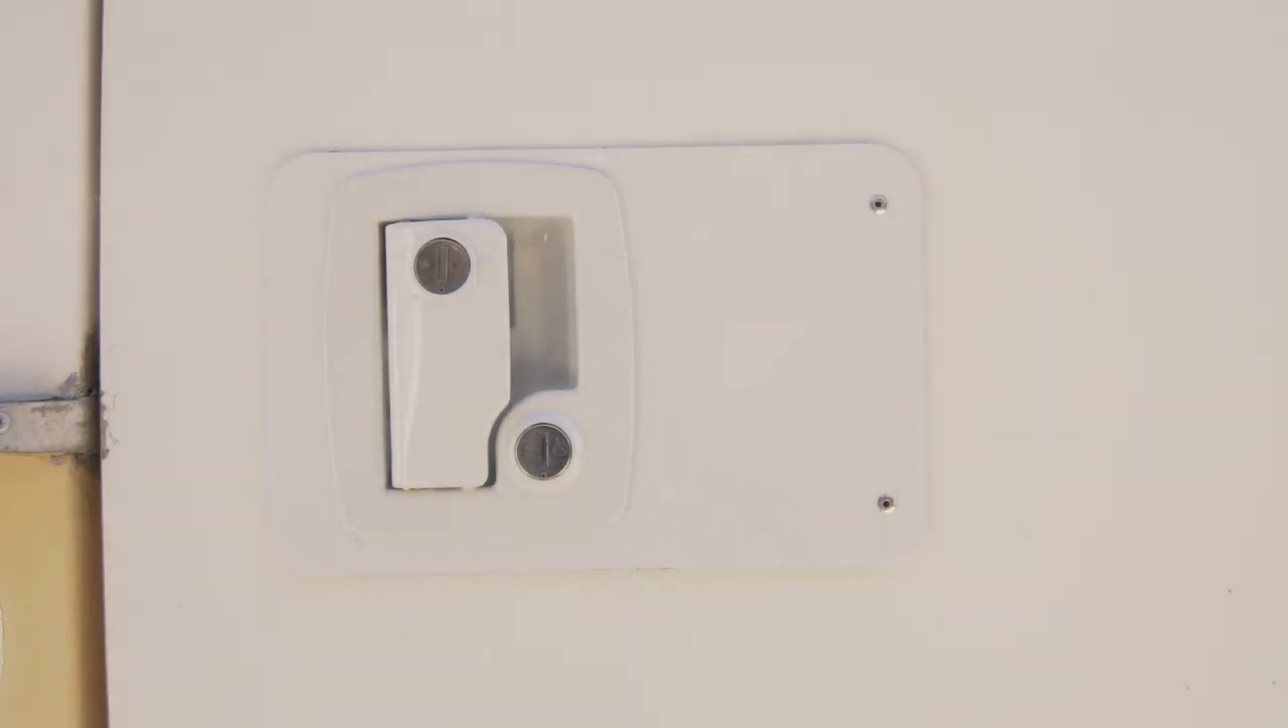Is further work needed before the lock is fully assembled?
No.